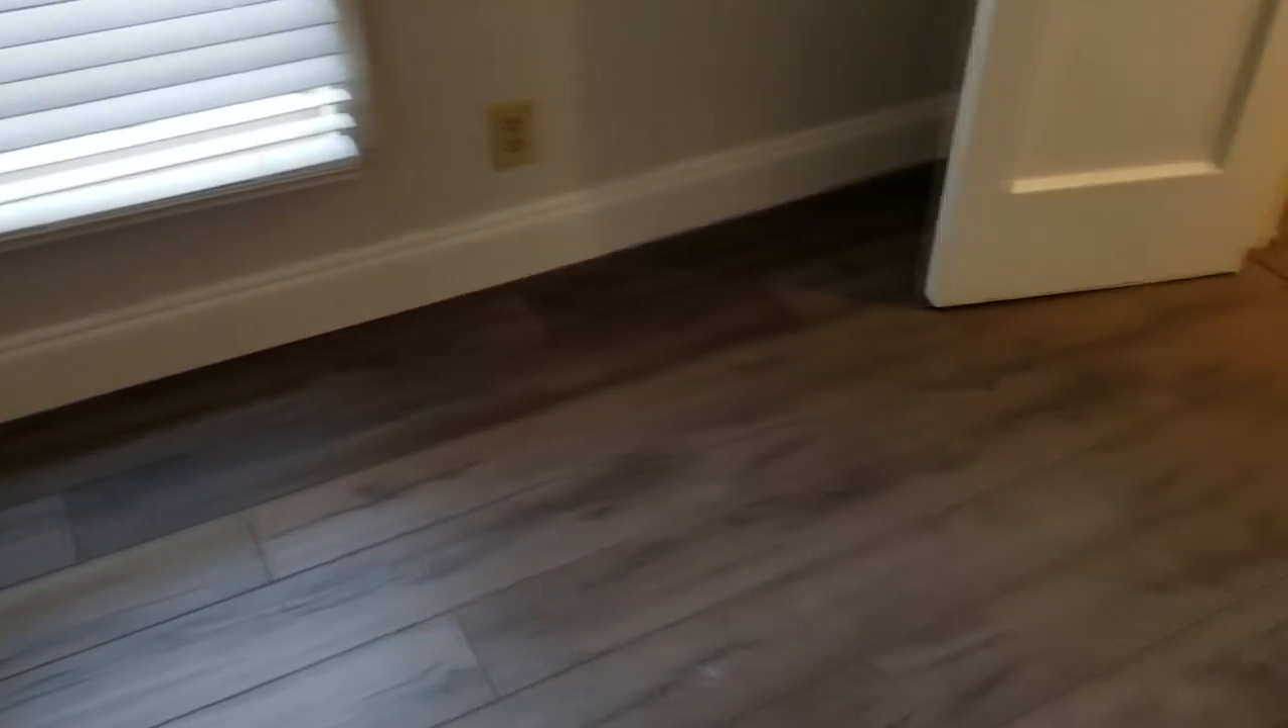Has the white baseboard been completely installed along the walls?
Yes.